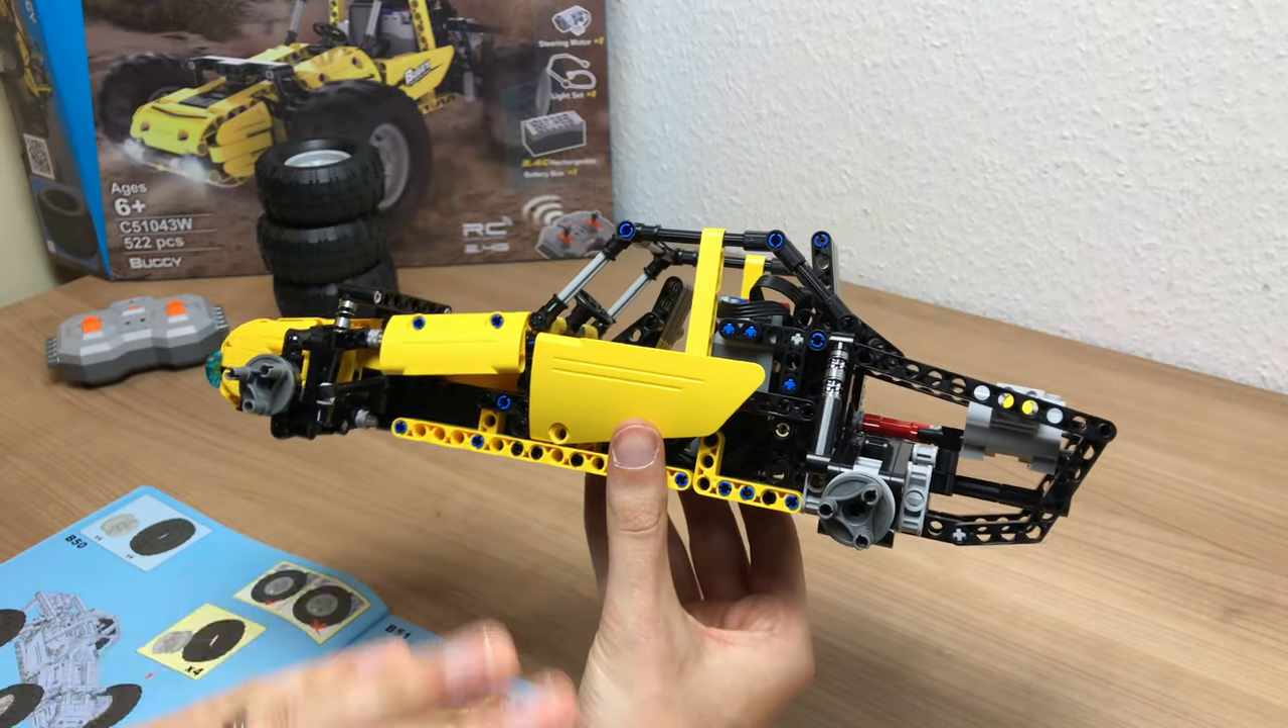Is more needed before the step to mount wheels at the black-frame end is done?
Yes.